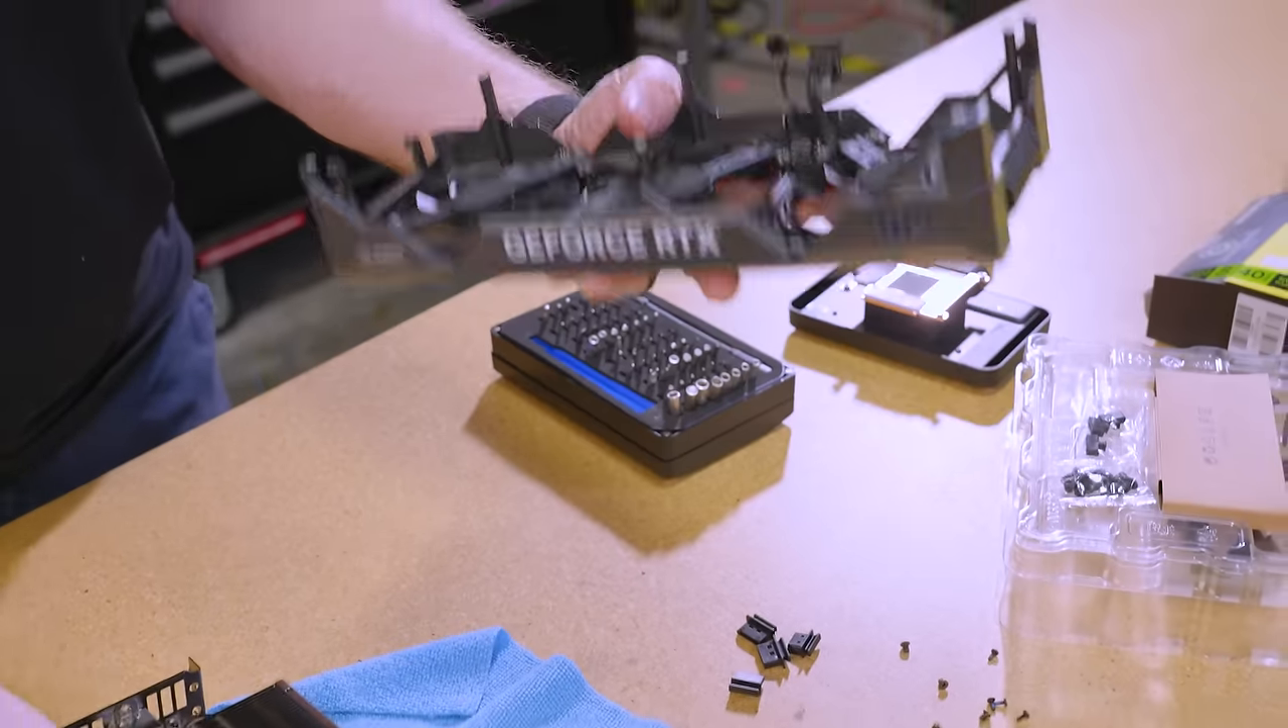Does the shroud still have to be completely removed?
No.